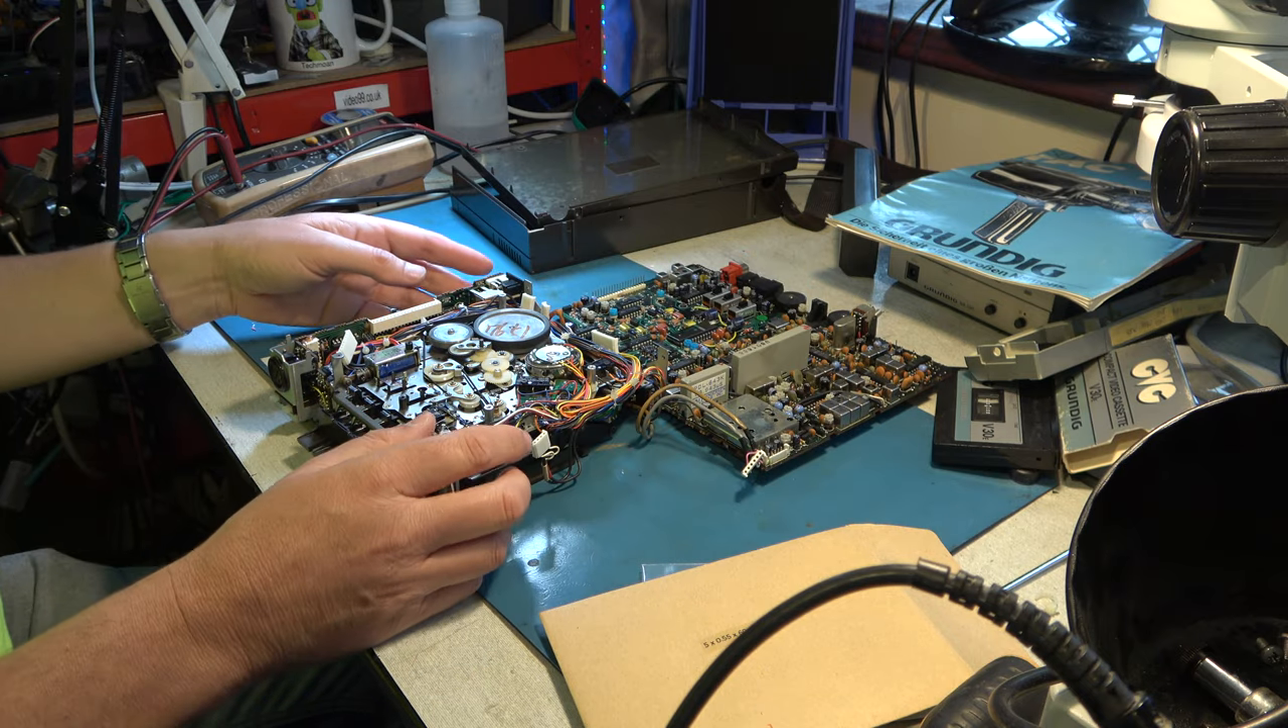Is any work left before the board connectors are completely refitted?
Yes.